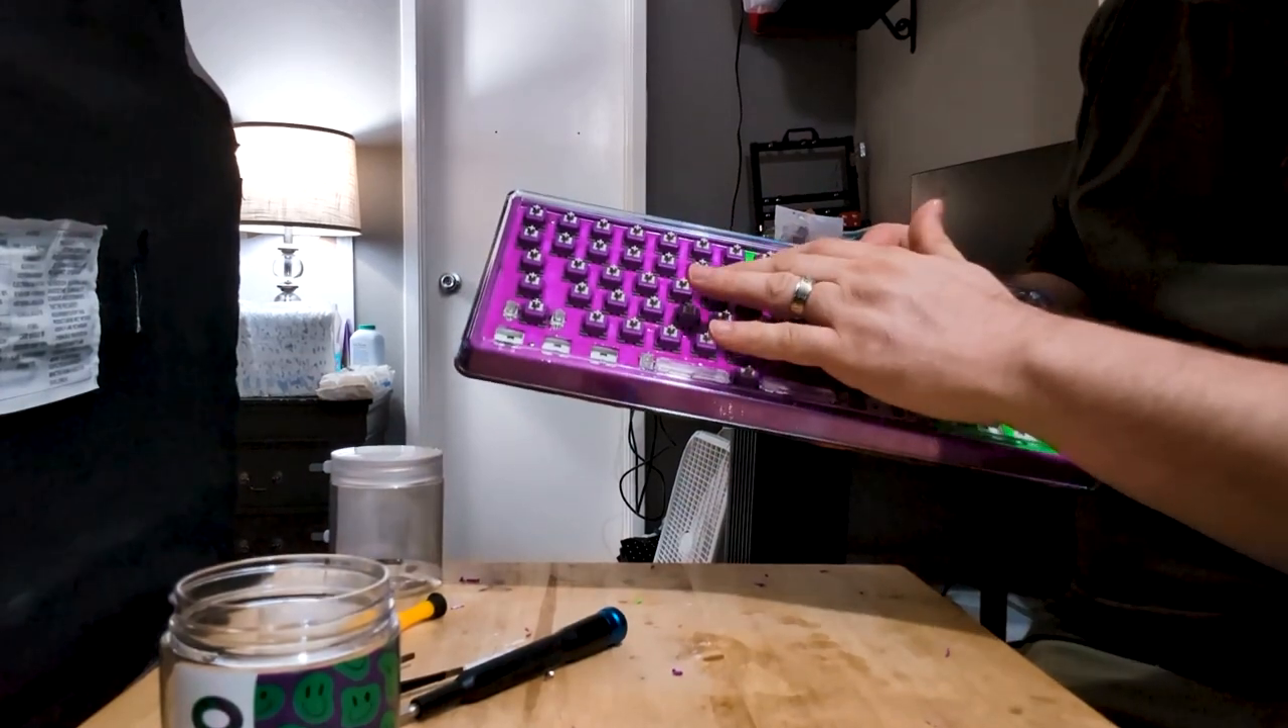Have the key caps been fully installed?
No.